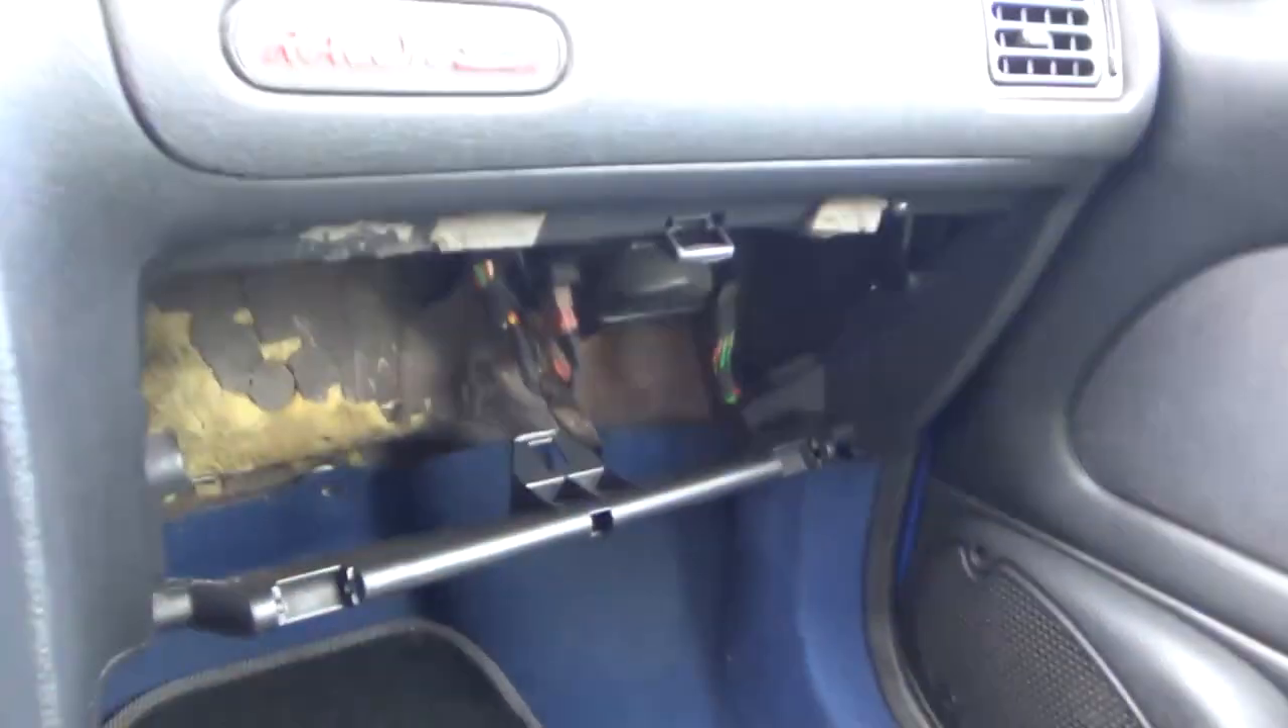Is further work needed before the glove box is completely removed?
No.